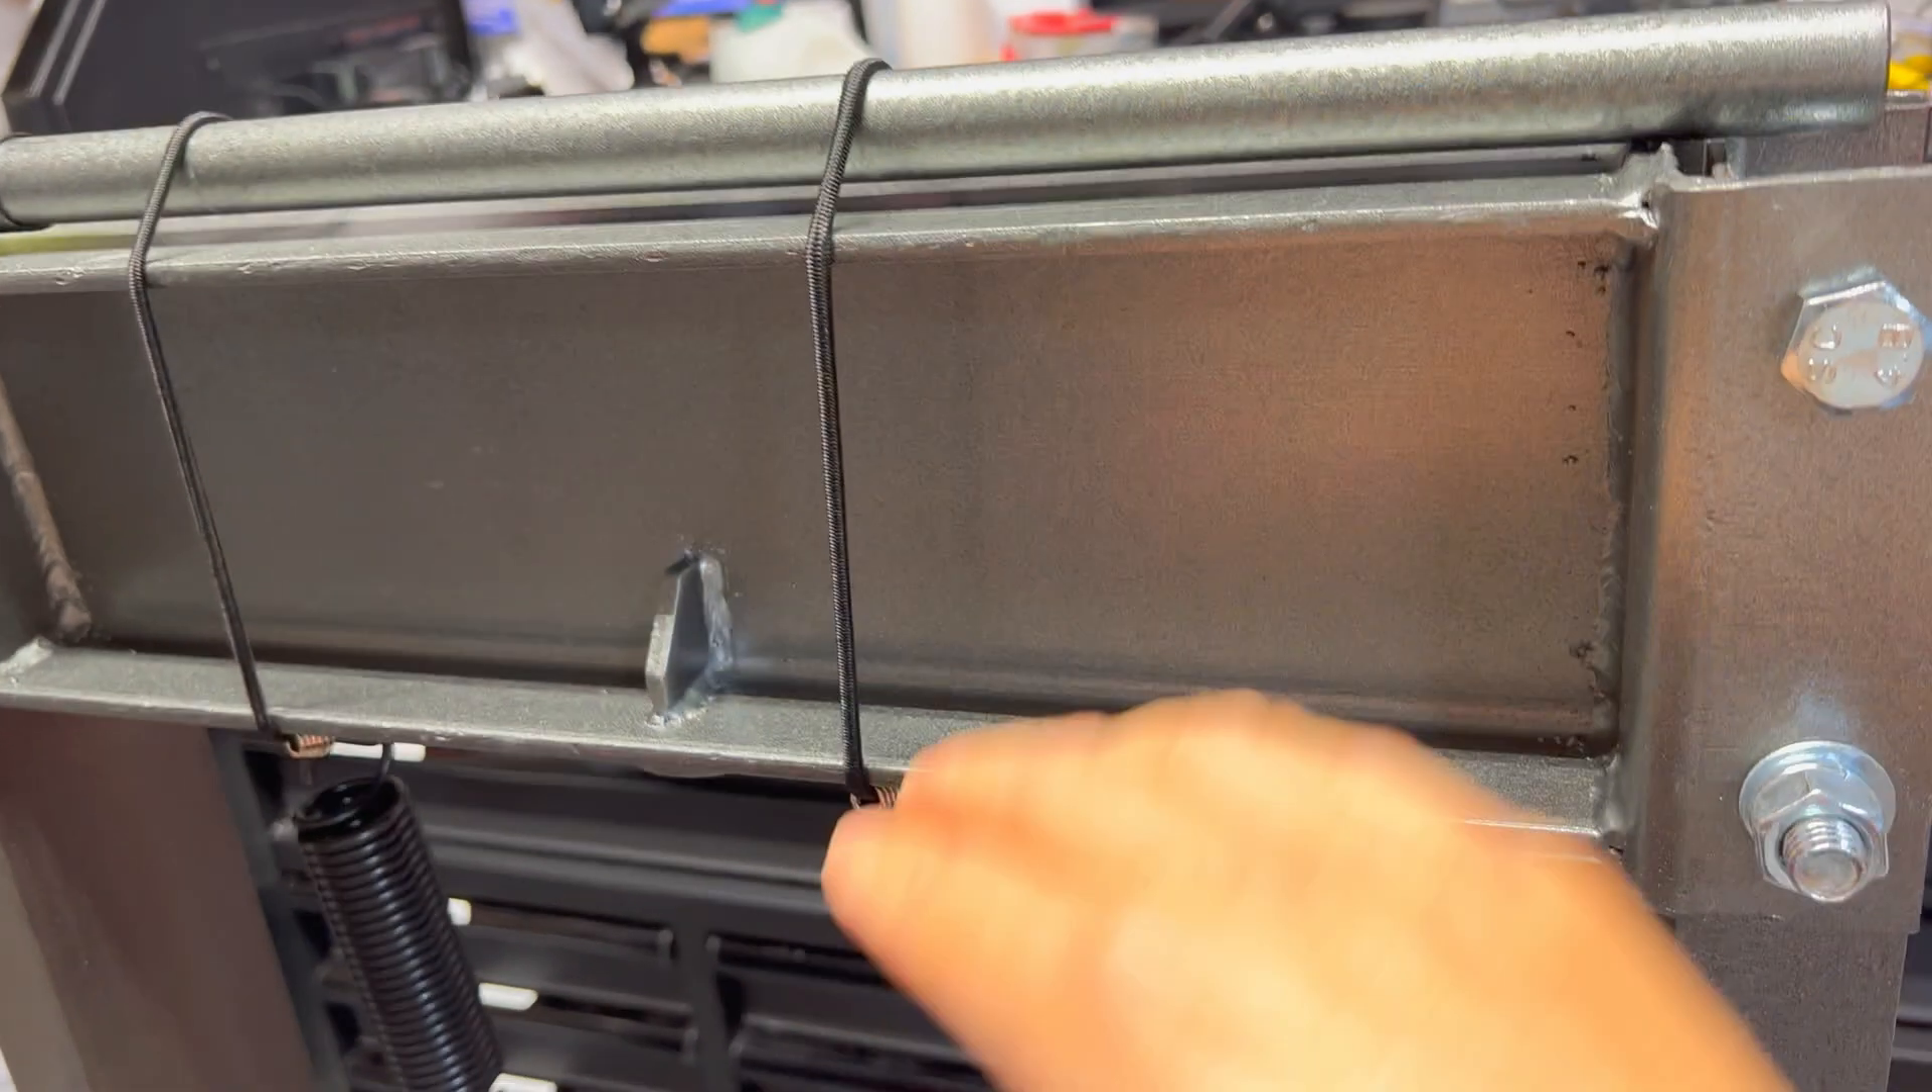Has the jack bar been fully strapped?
Yes.